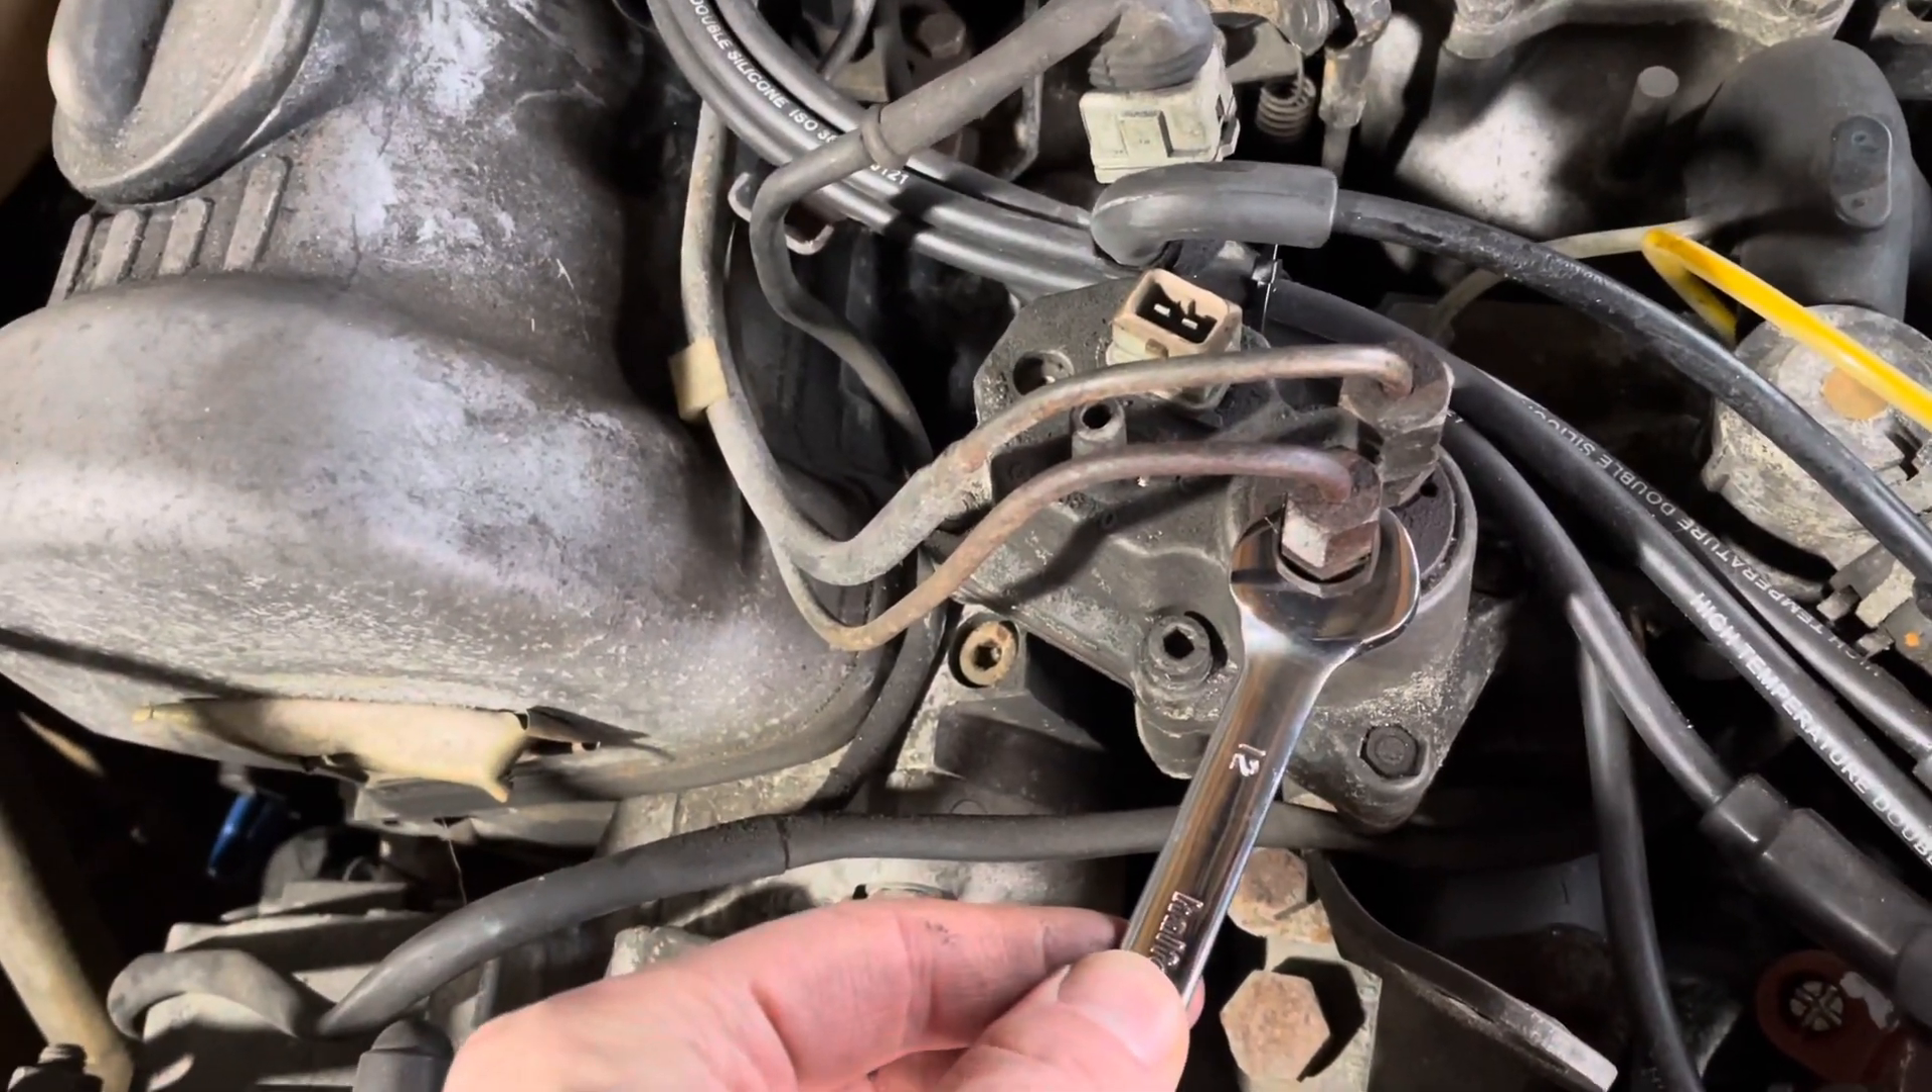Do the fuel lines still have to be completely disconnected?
Yes.